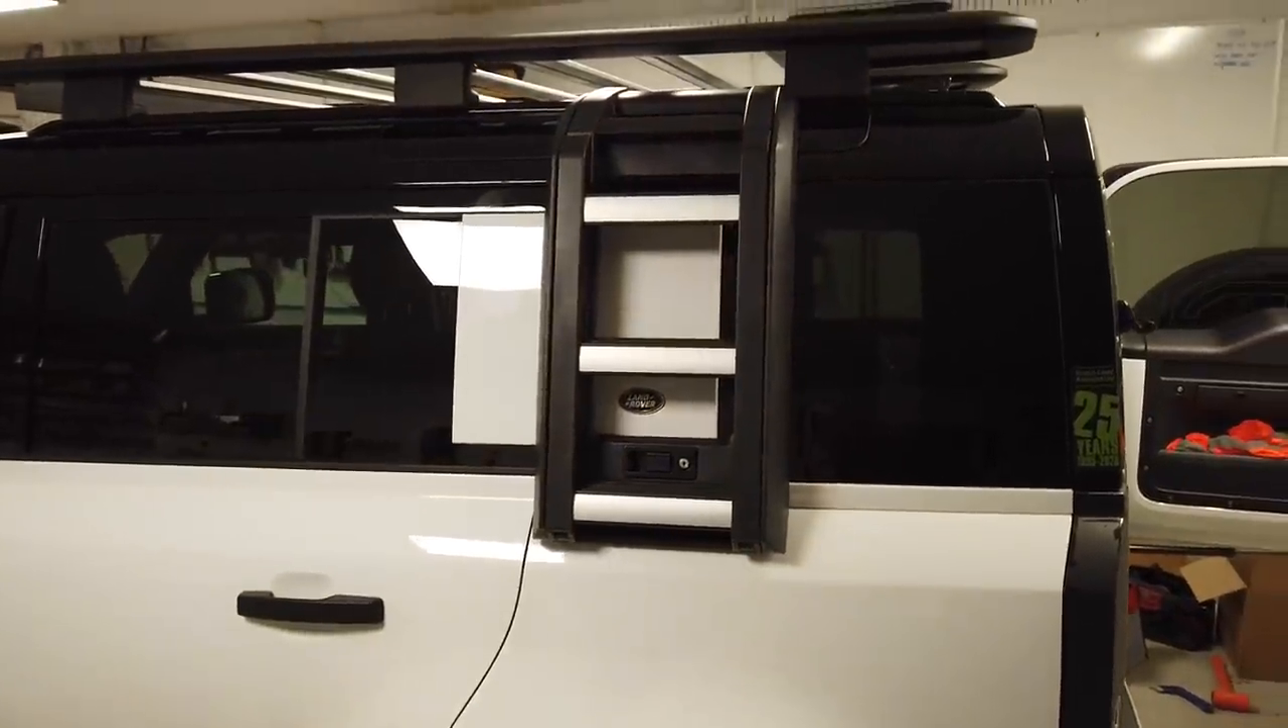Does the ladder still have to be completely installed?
No.